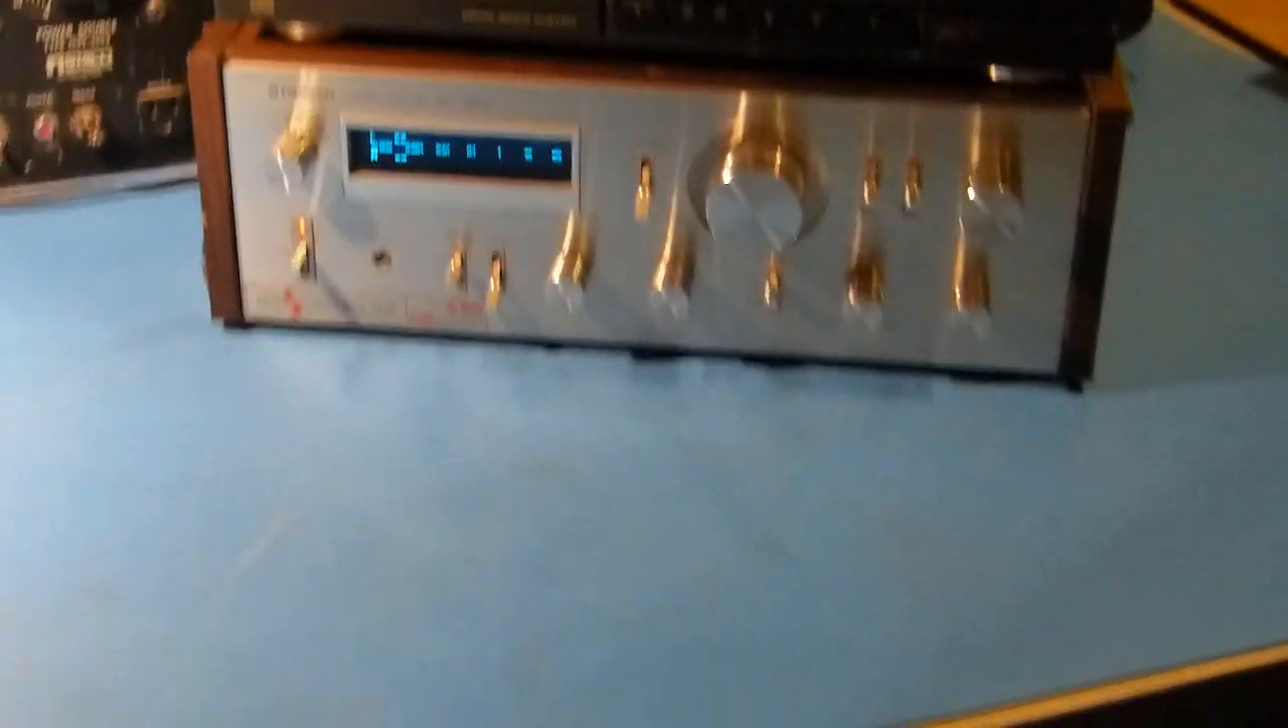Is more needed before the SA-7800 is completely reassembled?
No.